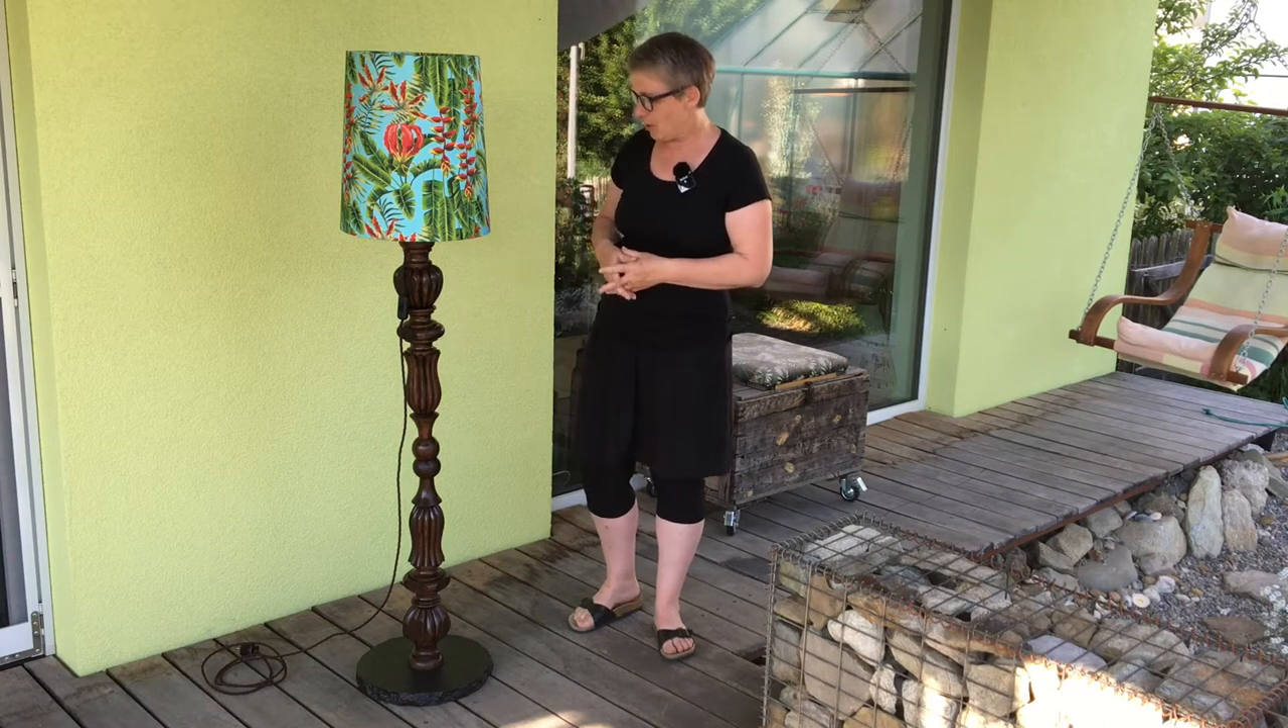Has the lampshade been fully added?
Yes.